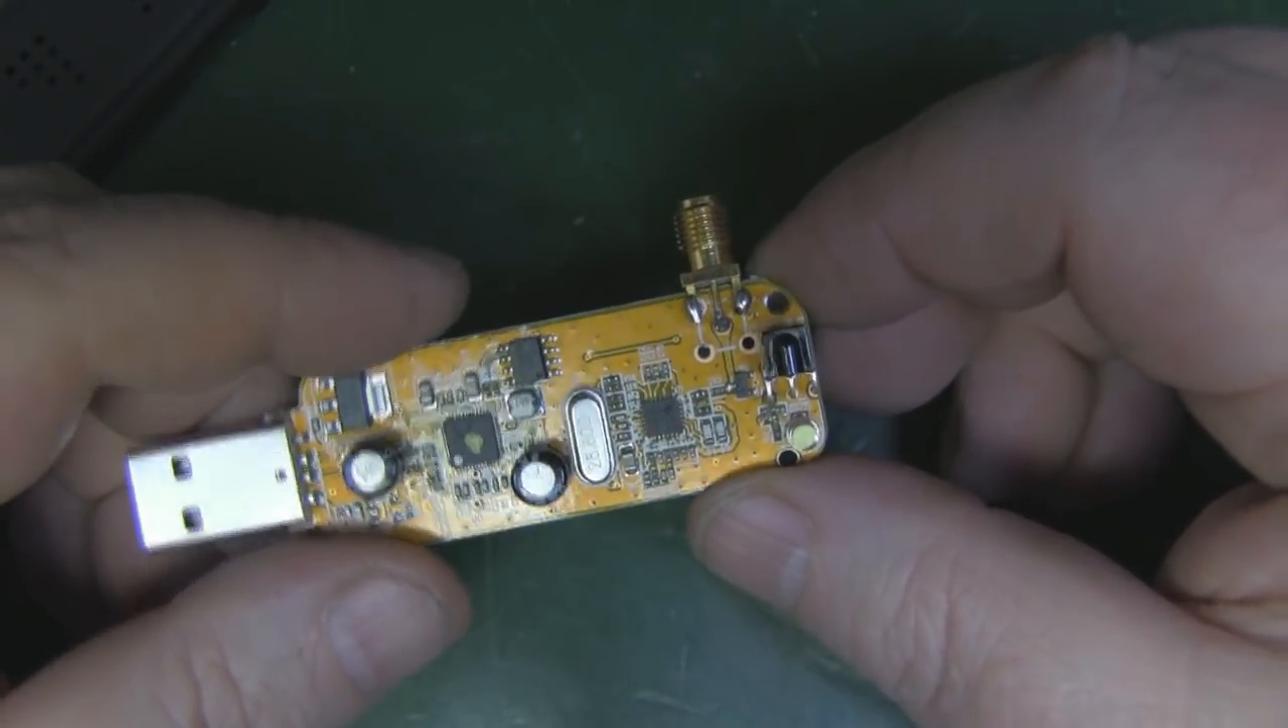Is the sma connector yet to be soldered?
No.